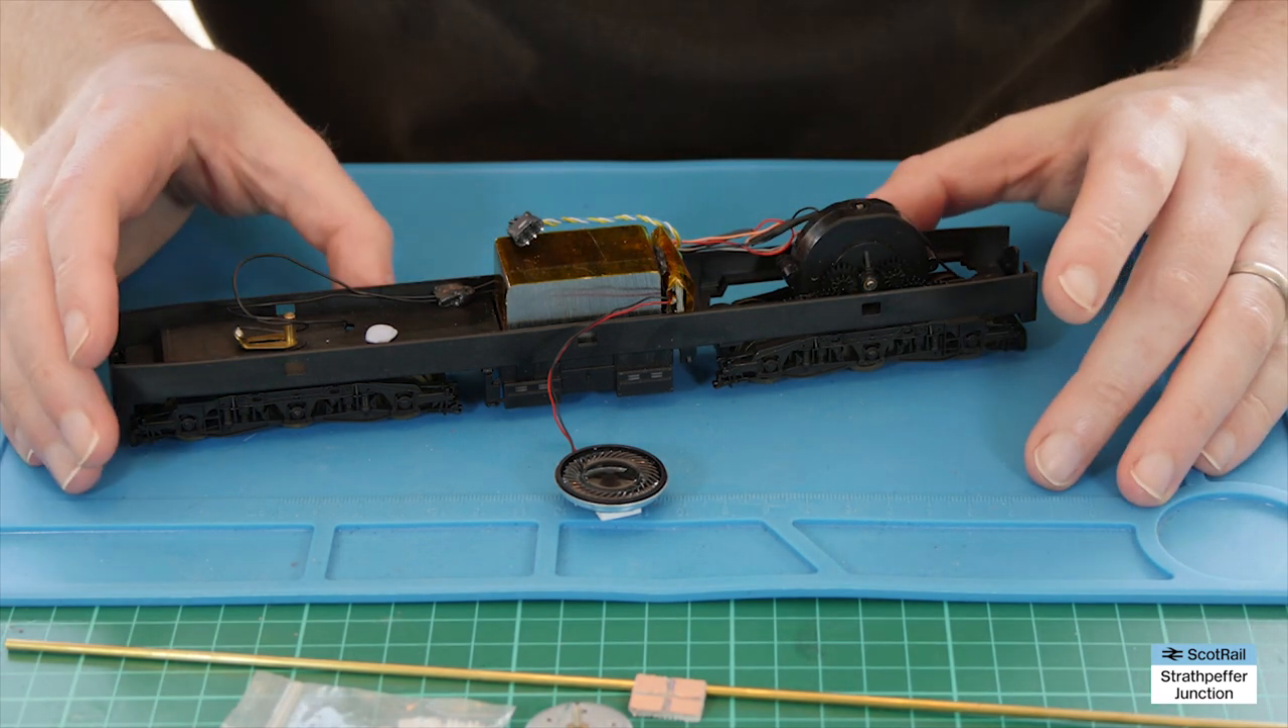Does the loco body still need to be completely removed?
No.